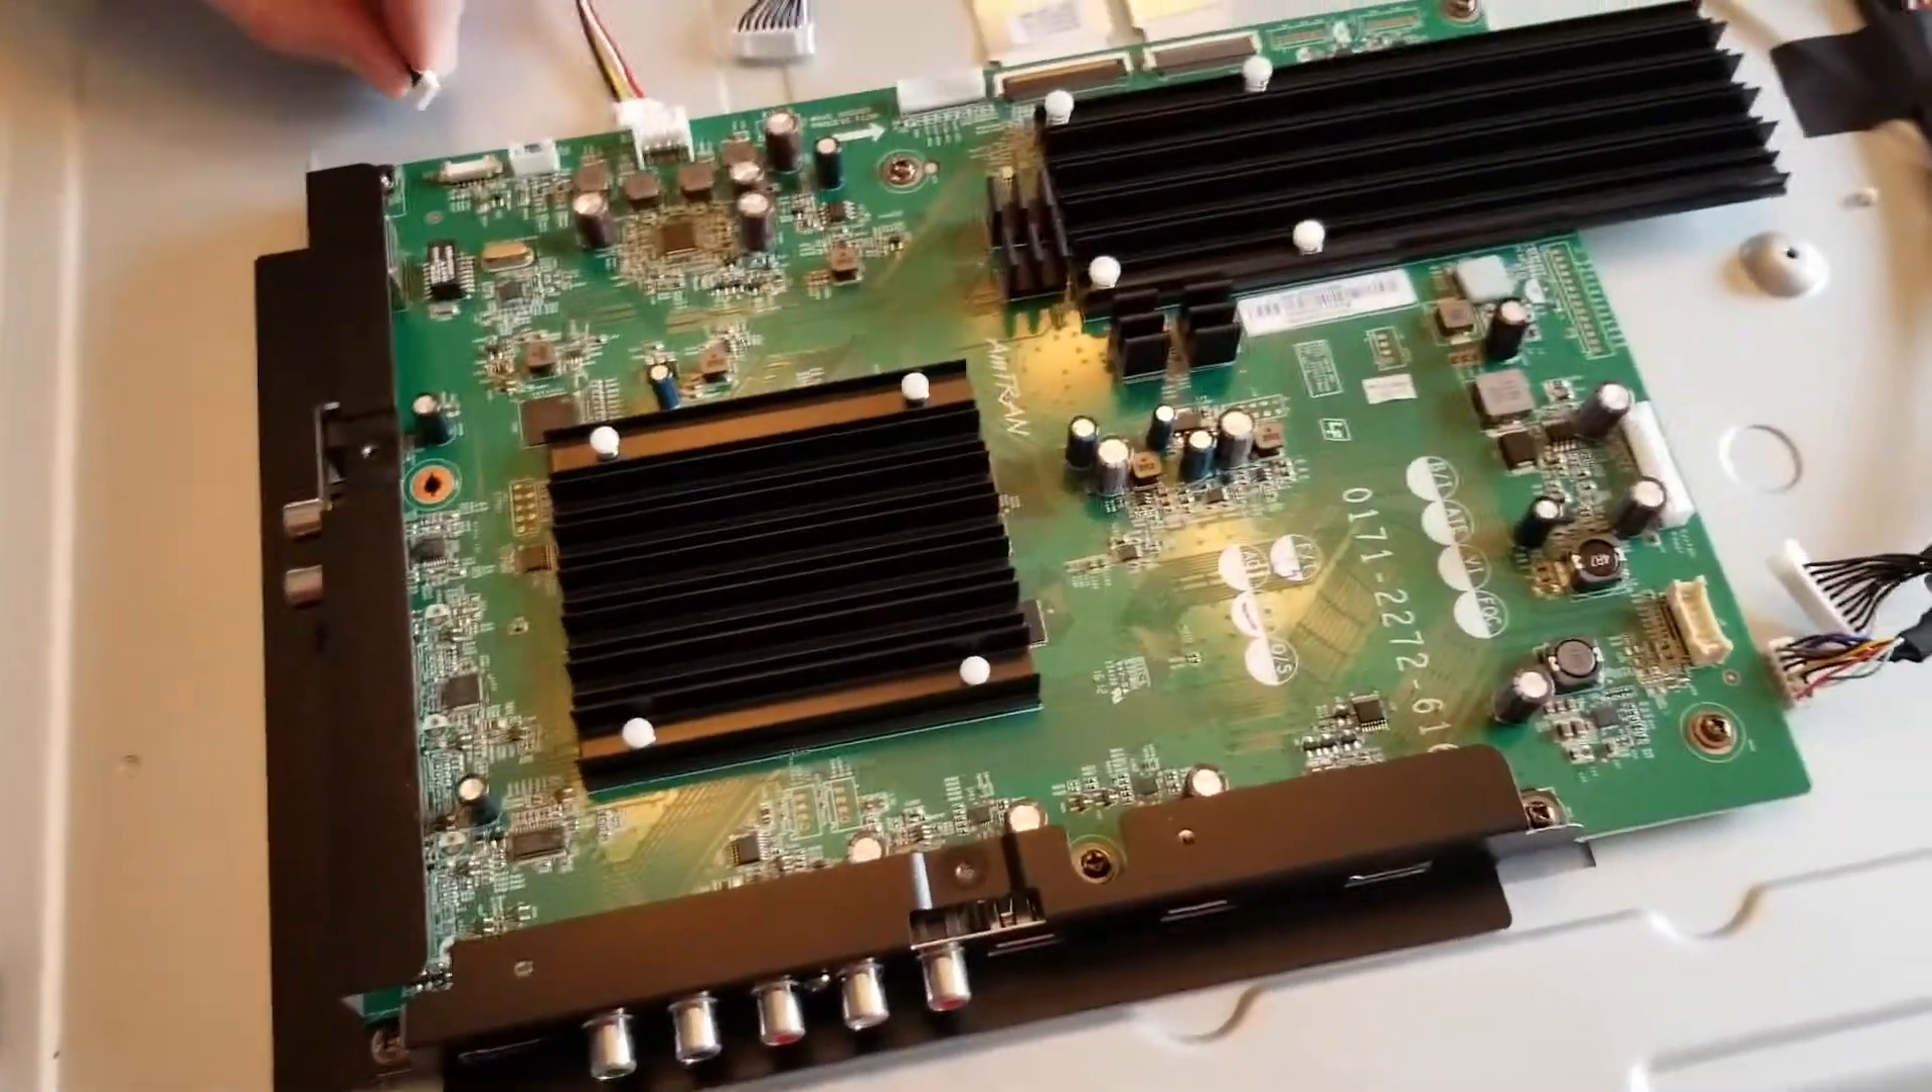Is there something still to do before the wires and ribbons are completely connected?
Yes.